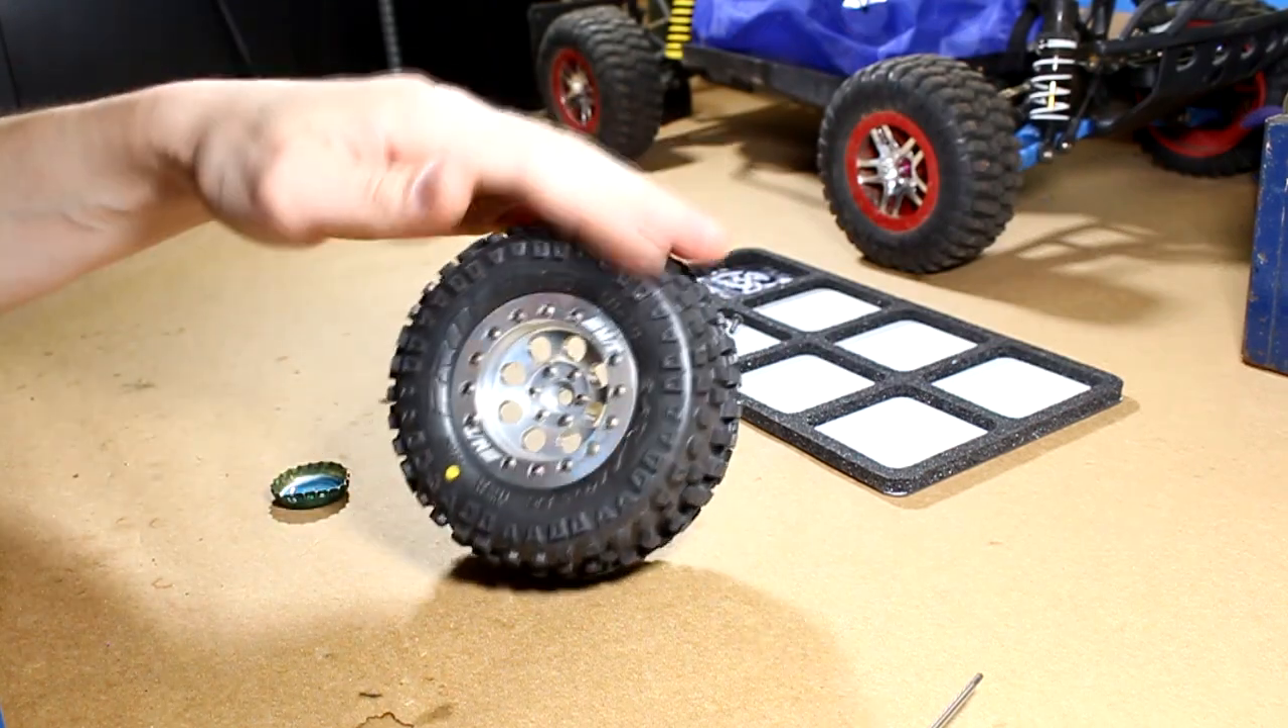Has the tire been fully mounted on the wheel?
Yes.